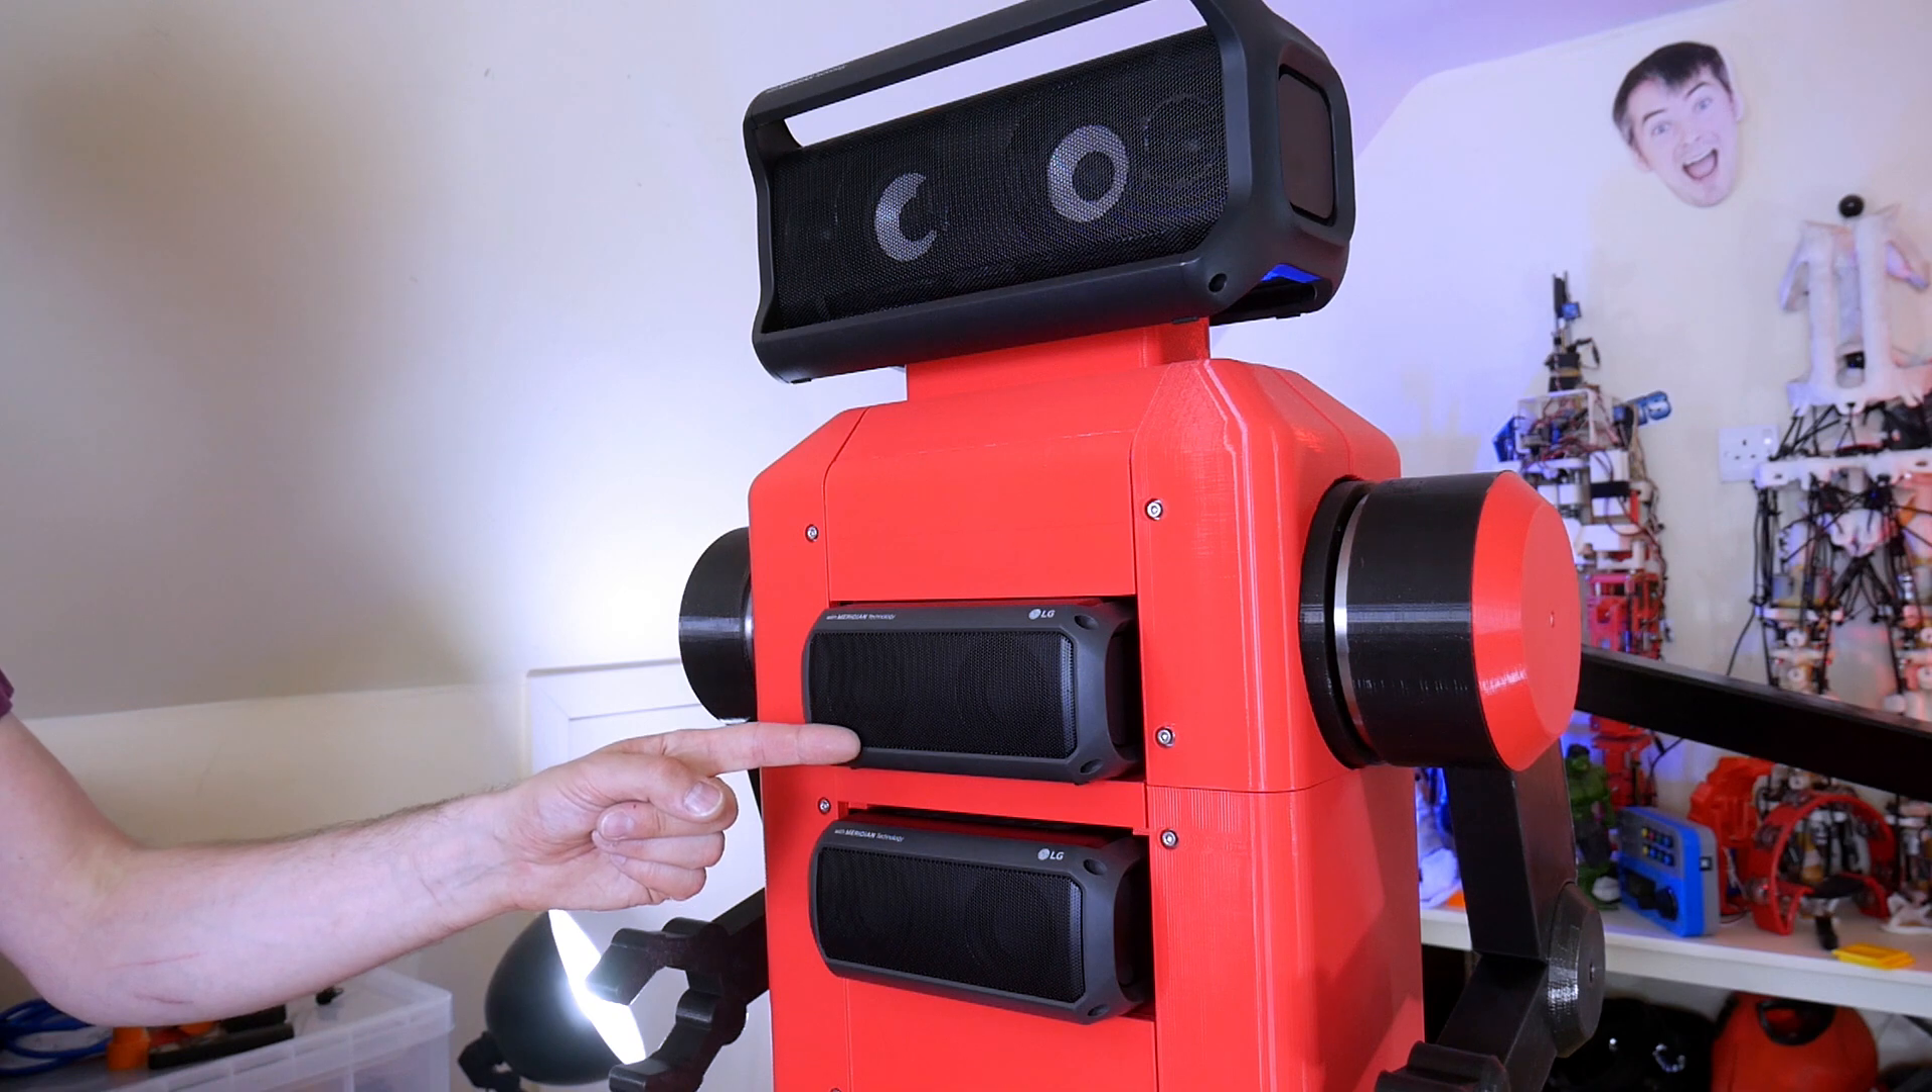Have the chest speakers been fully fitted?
Yes.